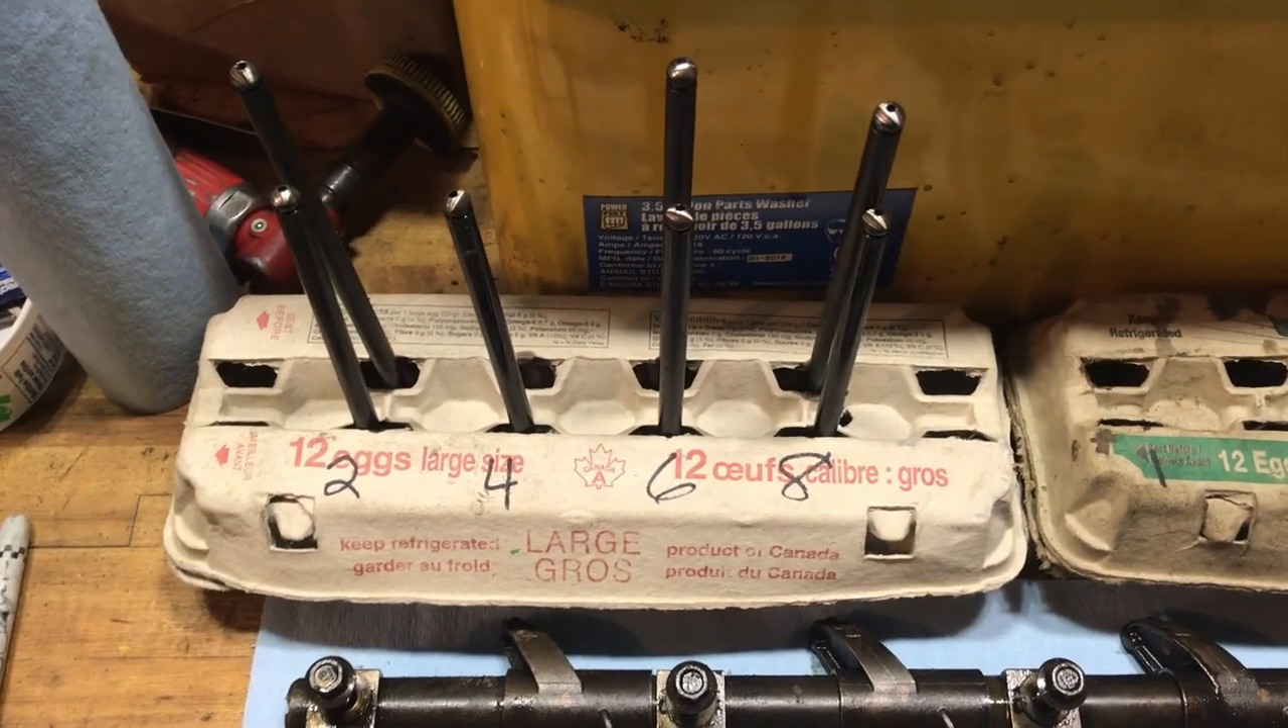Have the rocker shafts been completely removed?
Yes.